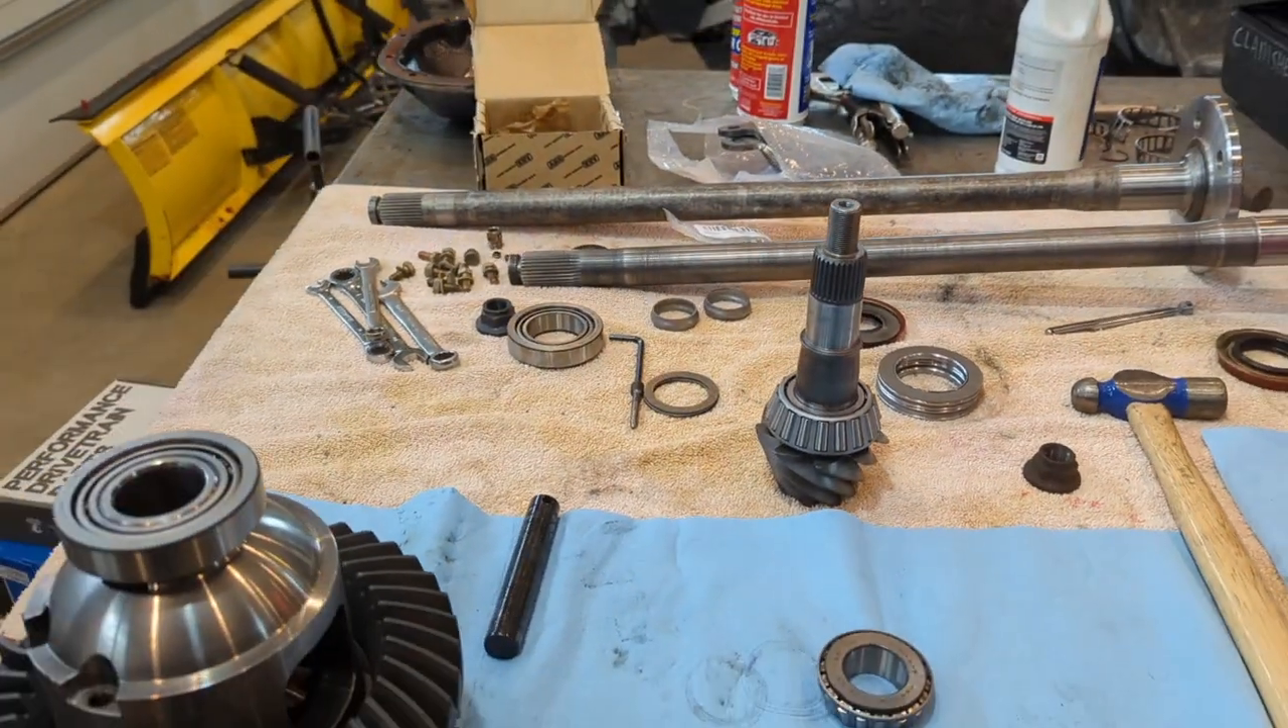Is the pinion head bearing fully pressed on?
Yes.